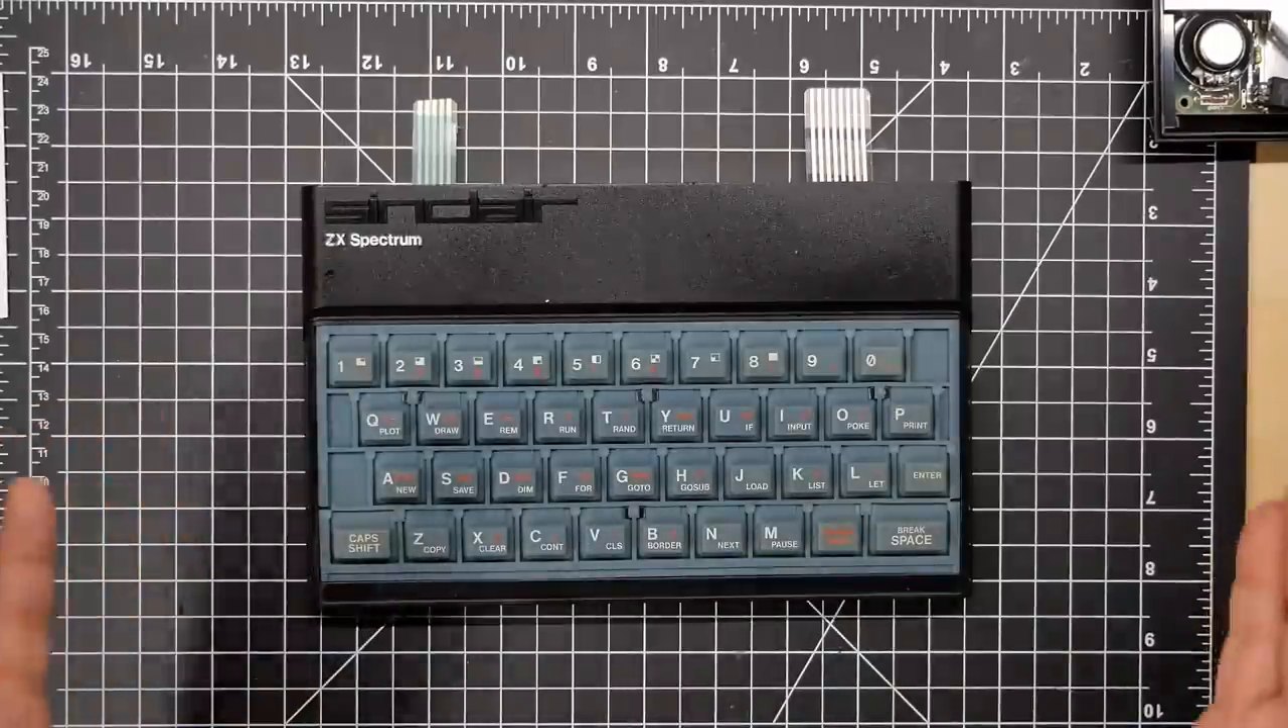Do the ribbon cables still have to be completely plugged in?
Yes.